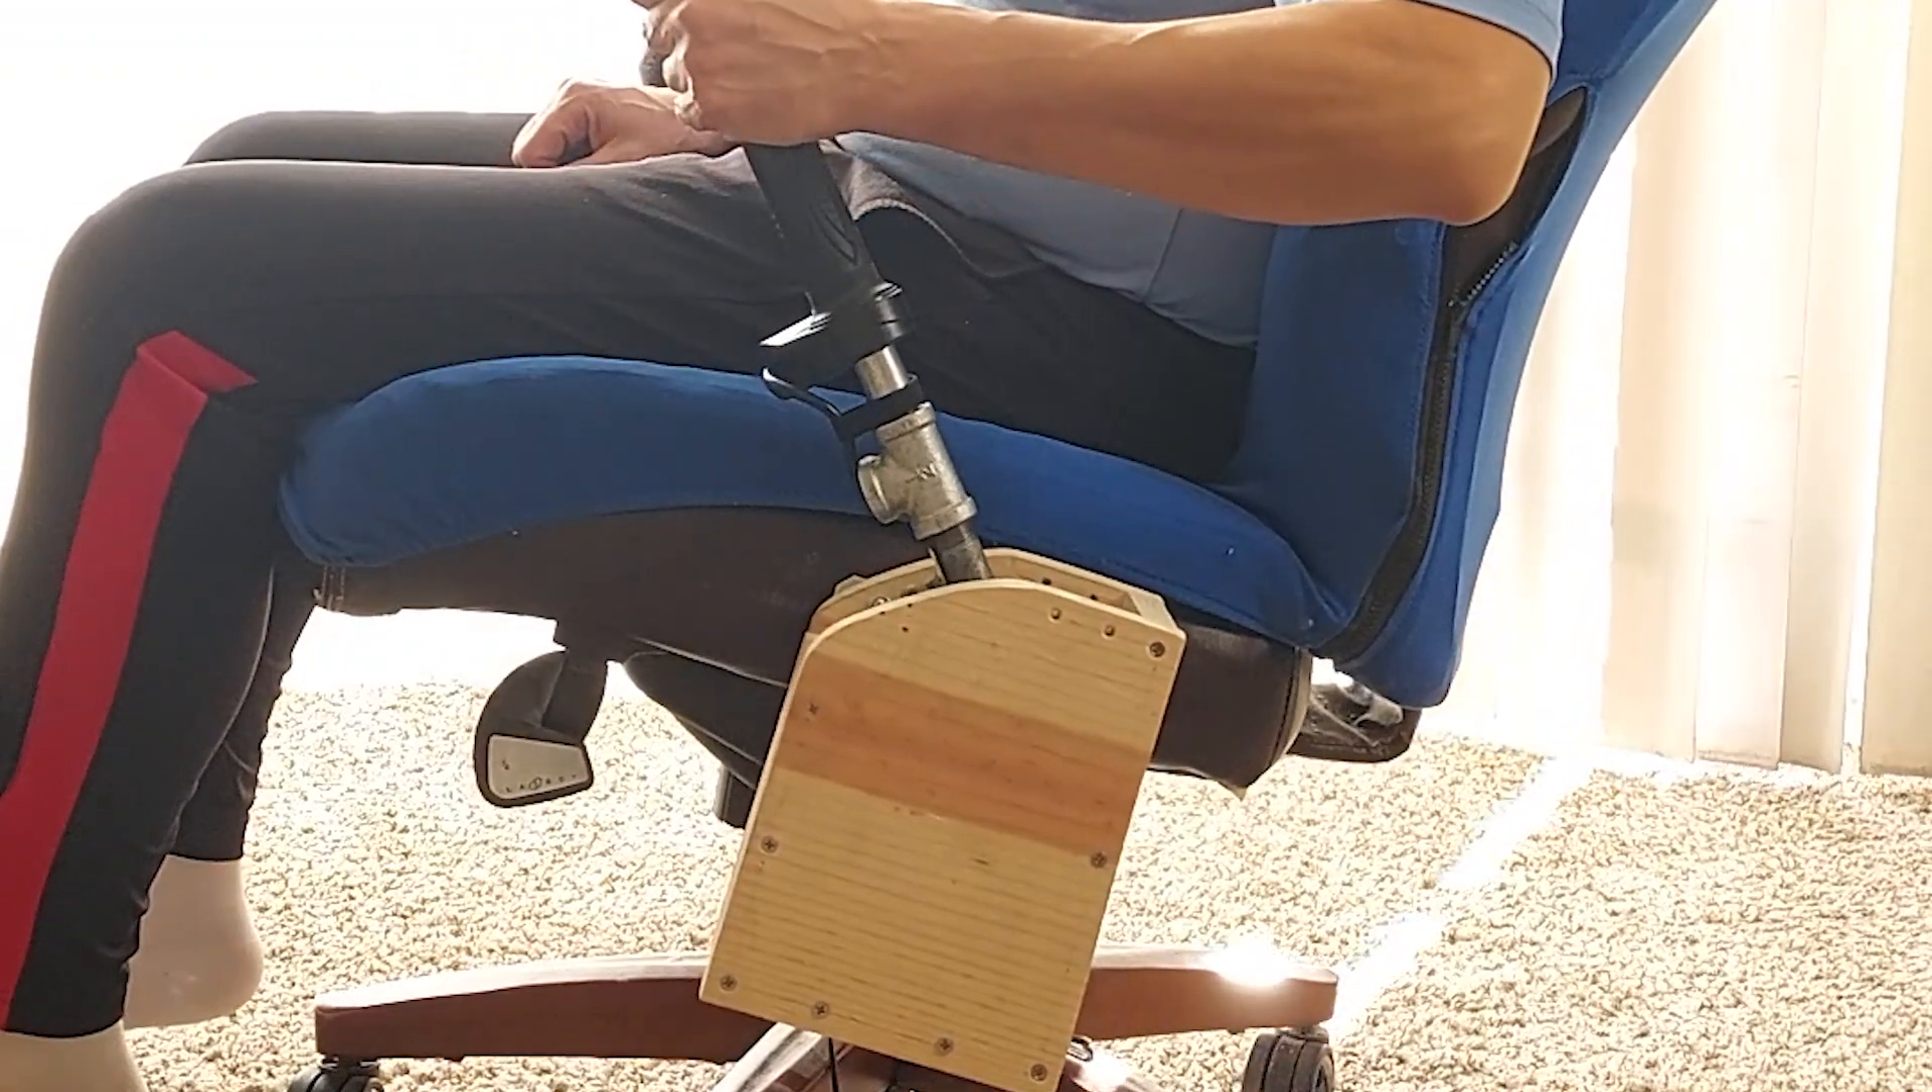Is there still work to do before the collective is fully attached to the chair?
No.